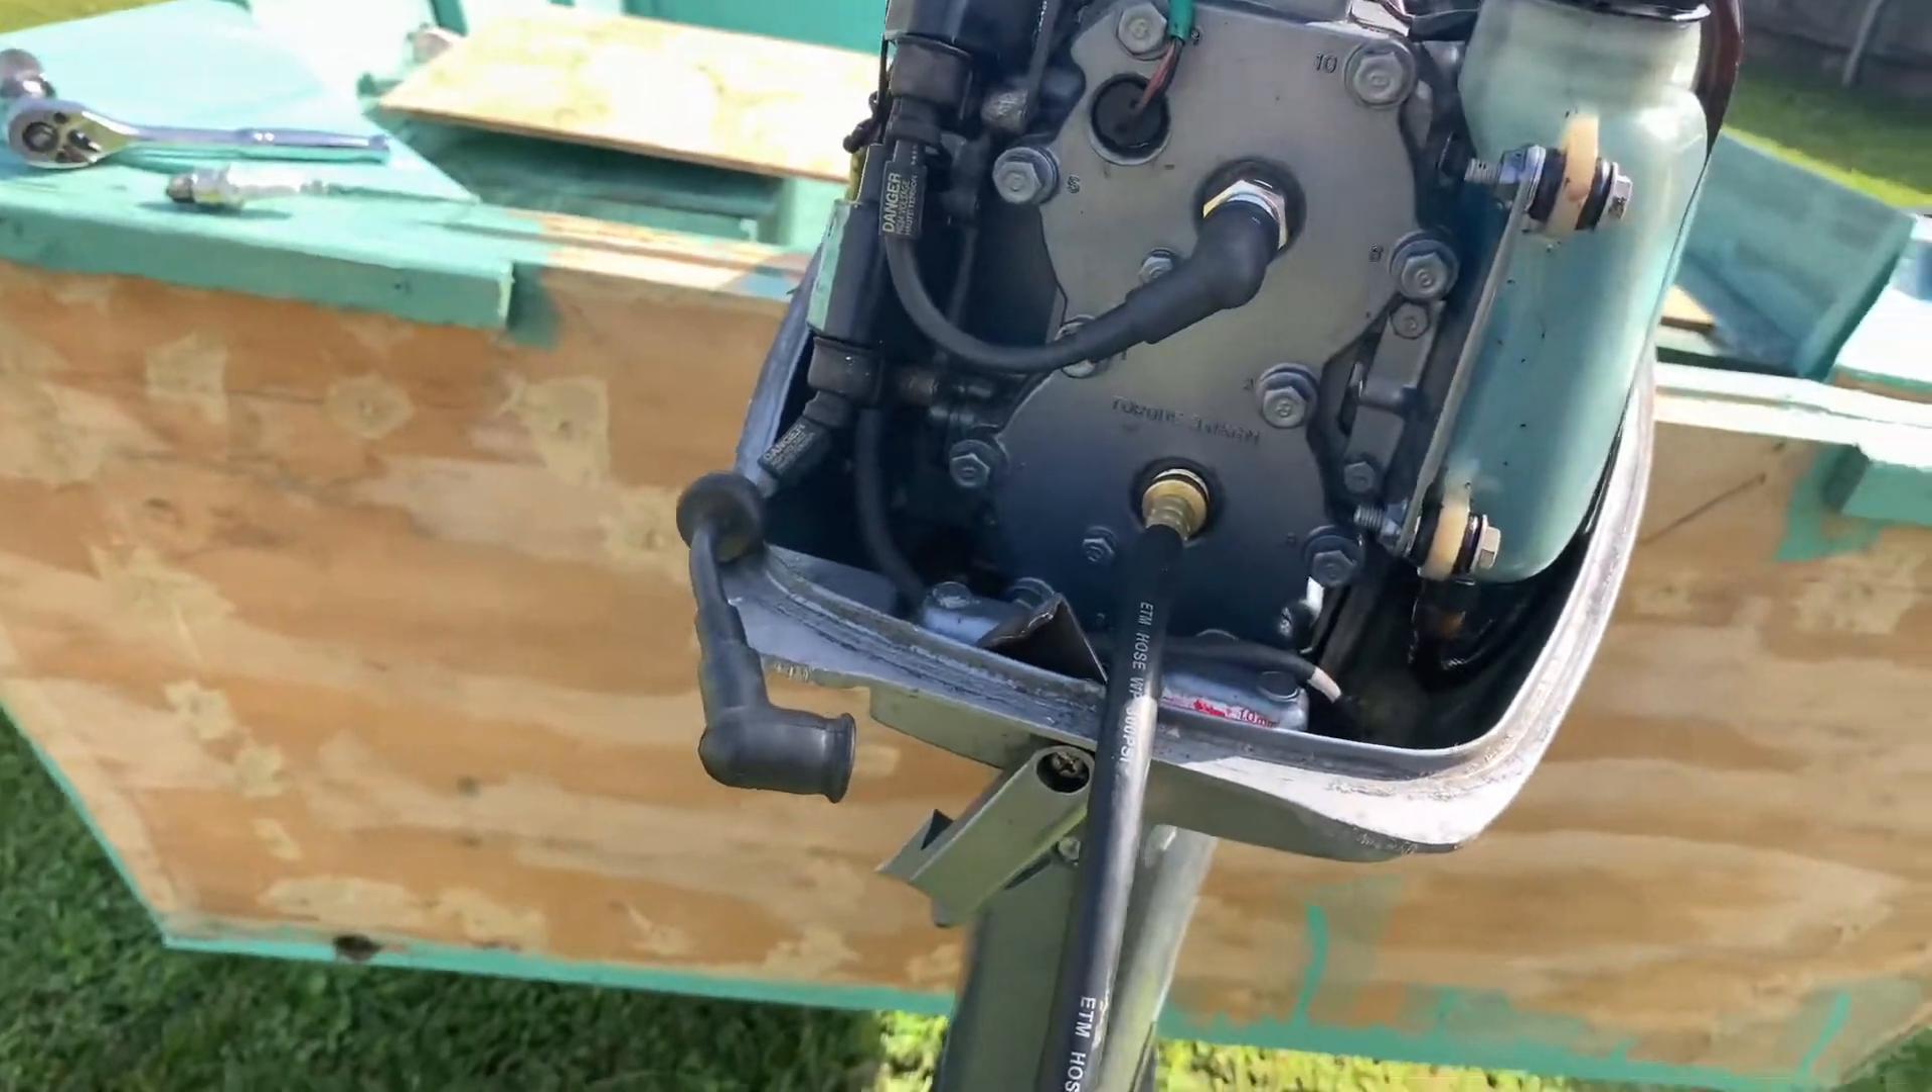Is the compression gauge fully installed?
Yes.